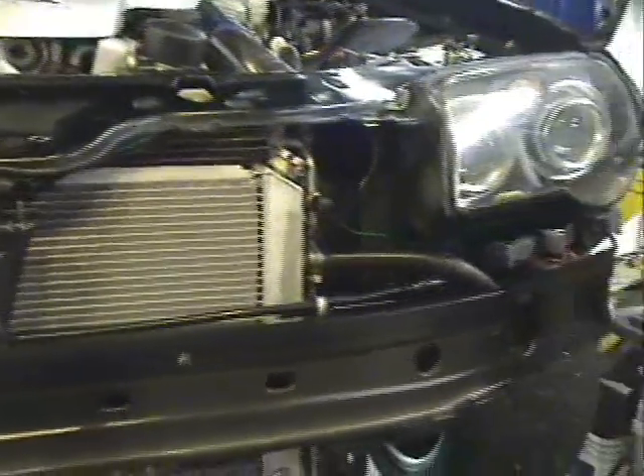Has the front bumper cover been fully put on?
No.